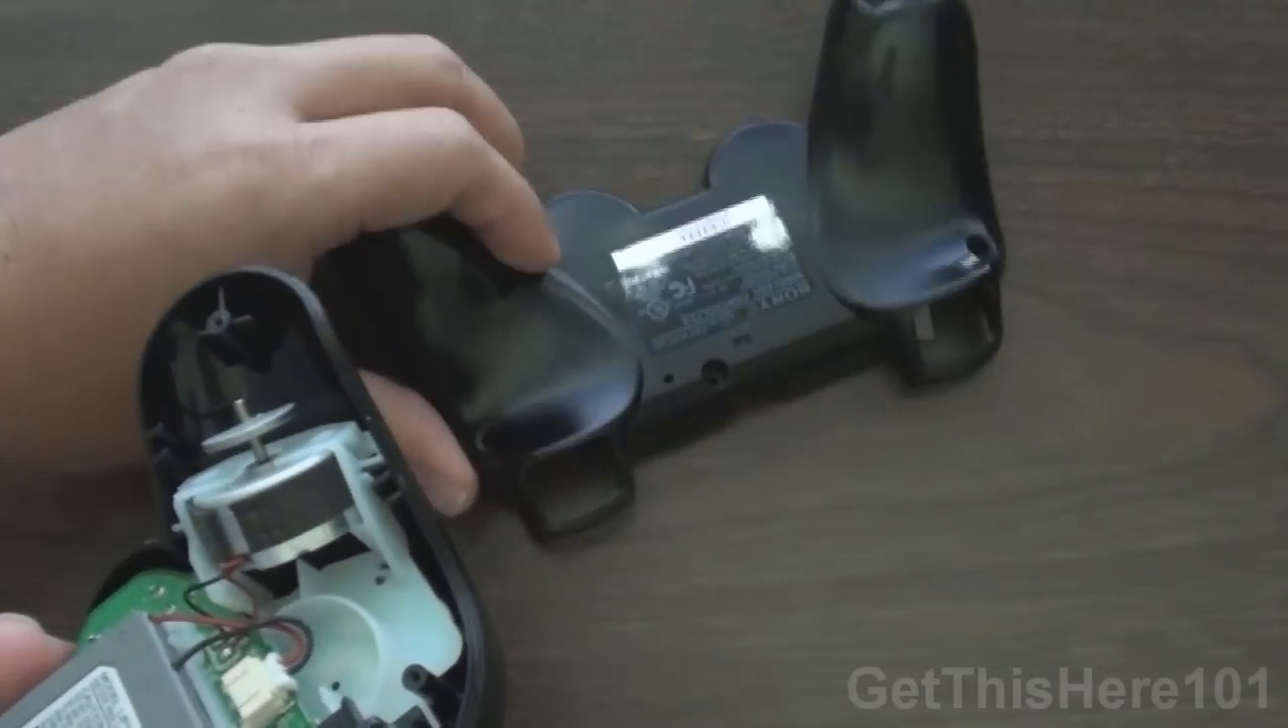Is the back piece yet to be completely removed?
No.